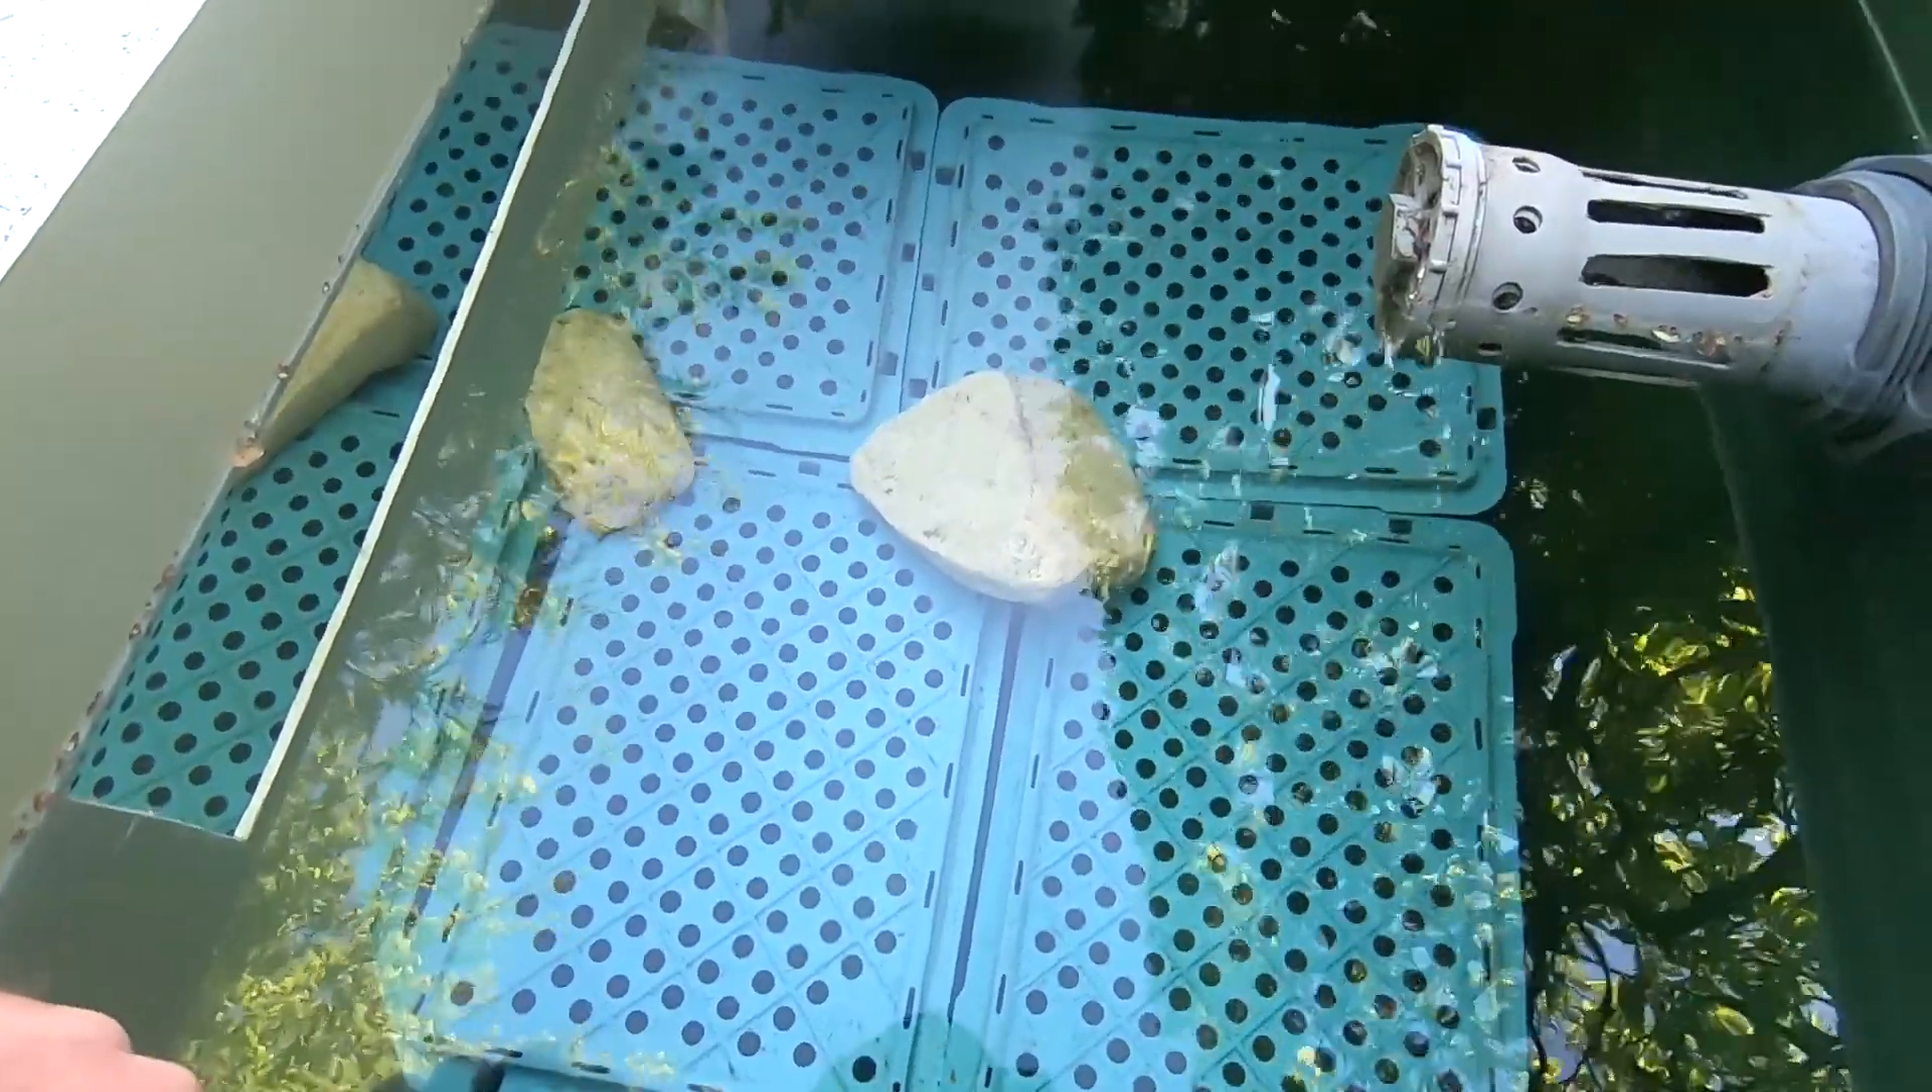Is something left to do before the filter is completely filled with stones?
Yes.